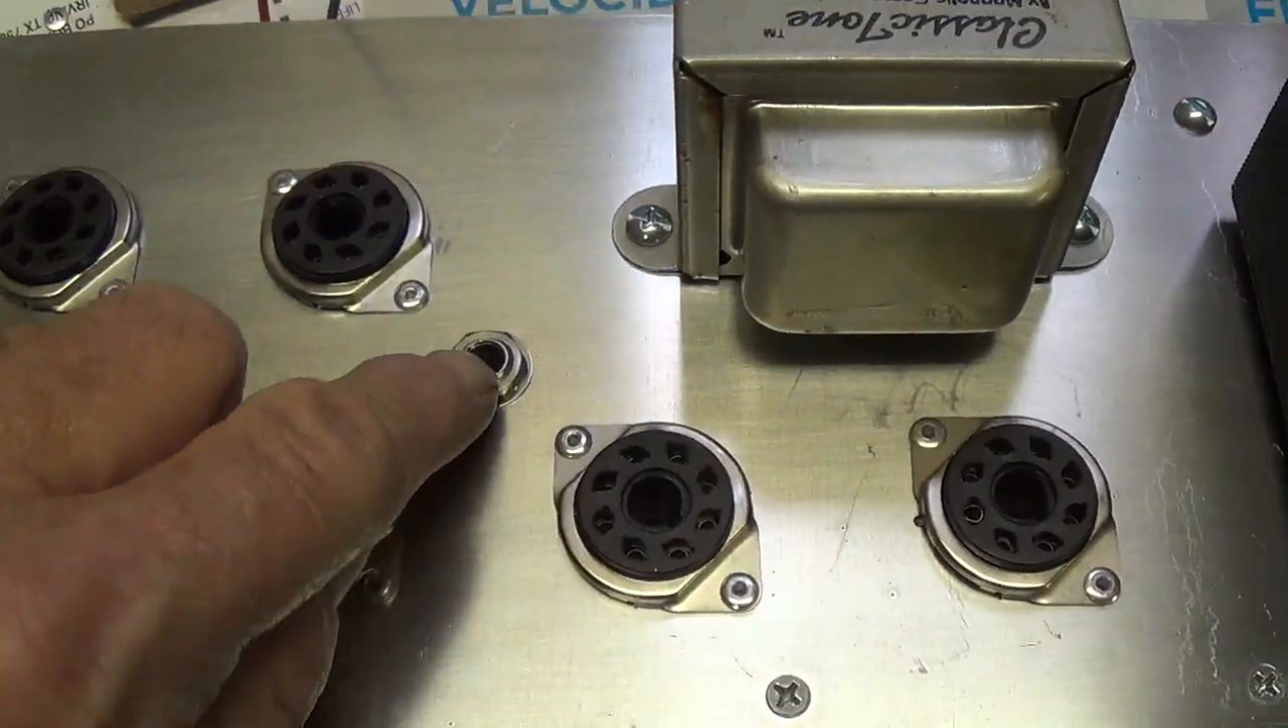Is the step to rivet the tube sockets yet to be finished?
No.